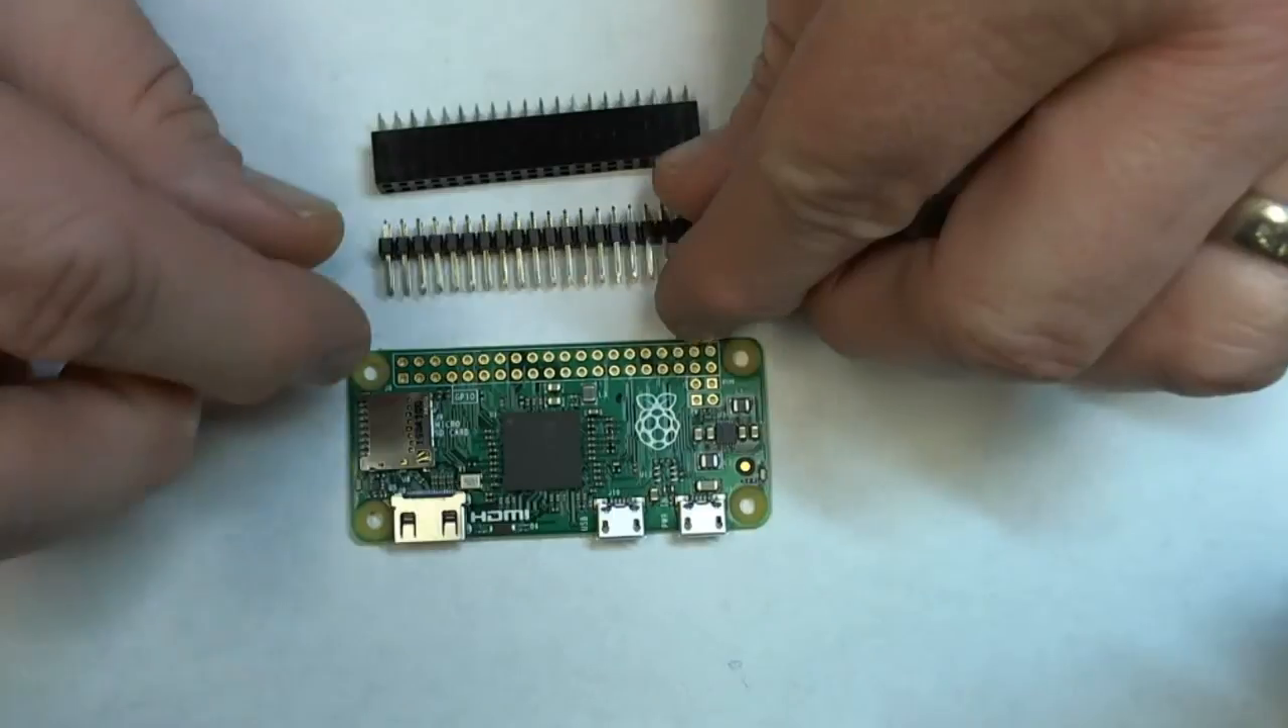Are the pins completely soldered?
No.